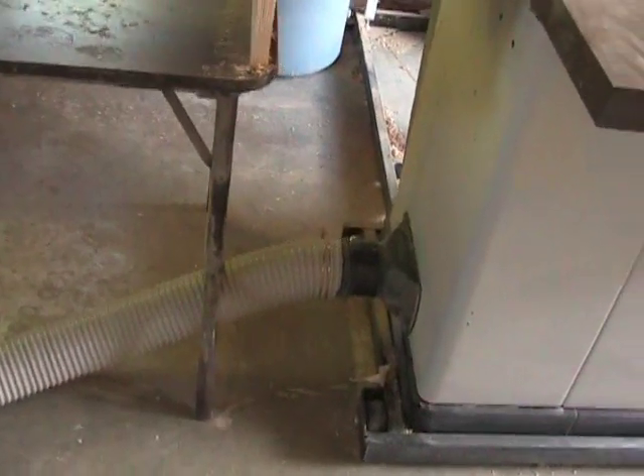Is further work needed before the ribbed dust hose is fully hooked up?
No.